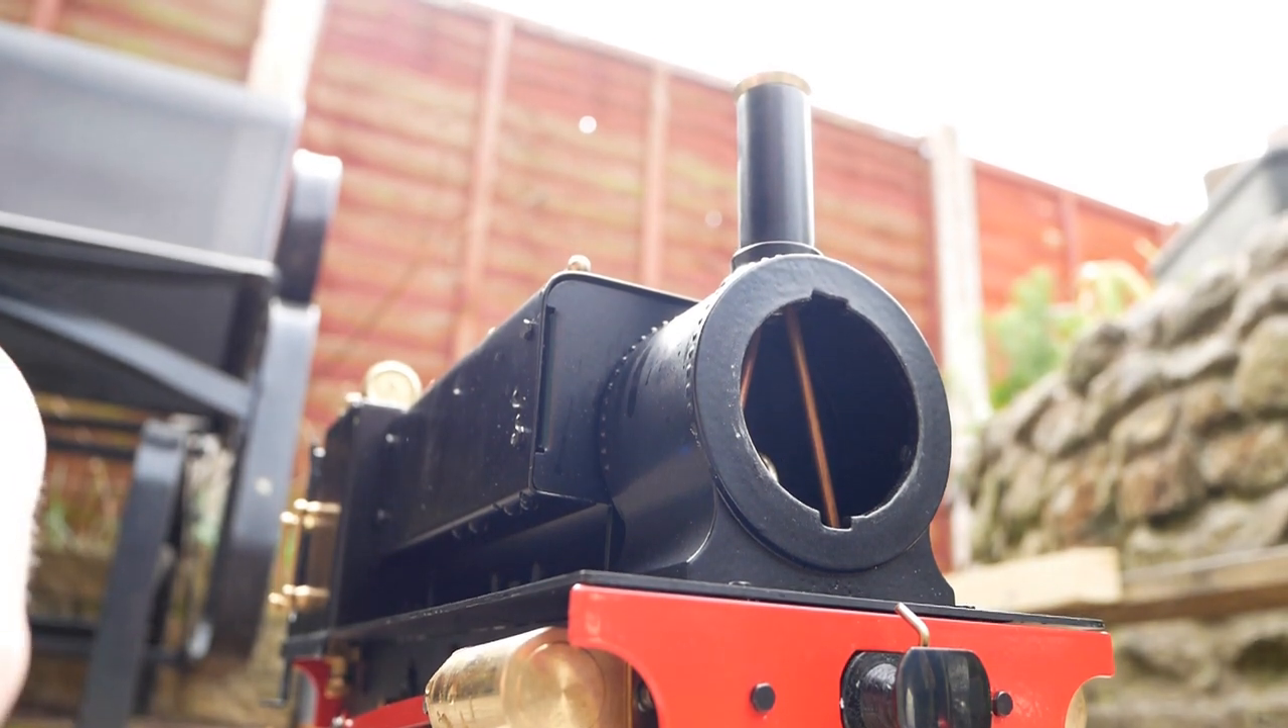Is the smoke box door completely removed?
Yes.